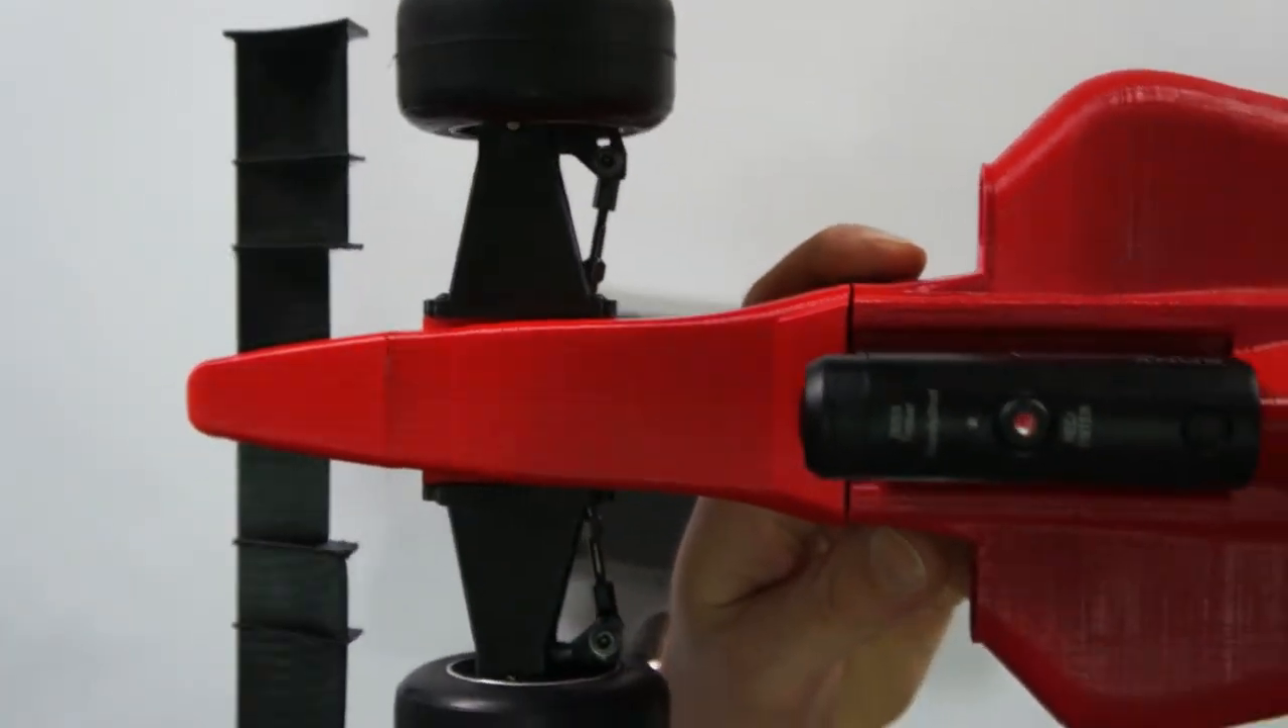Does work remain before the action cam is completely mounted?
No.